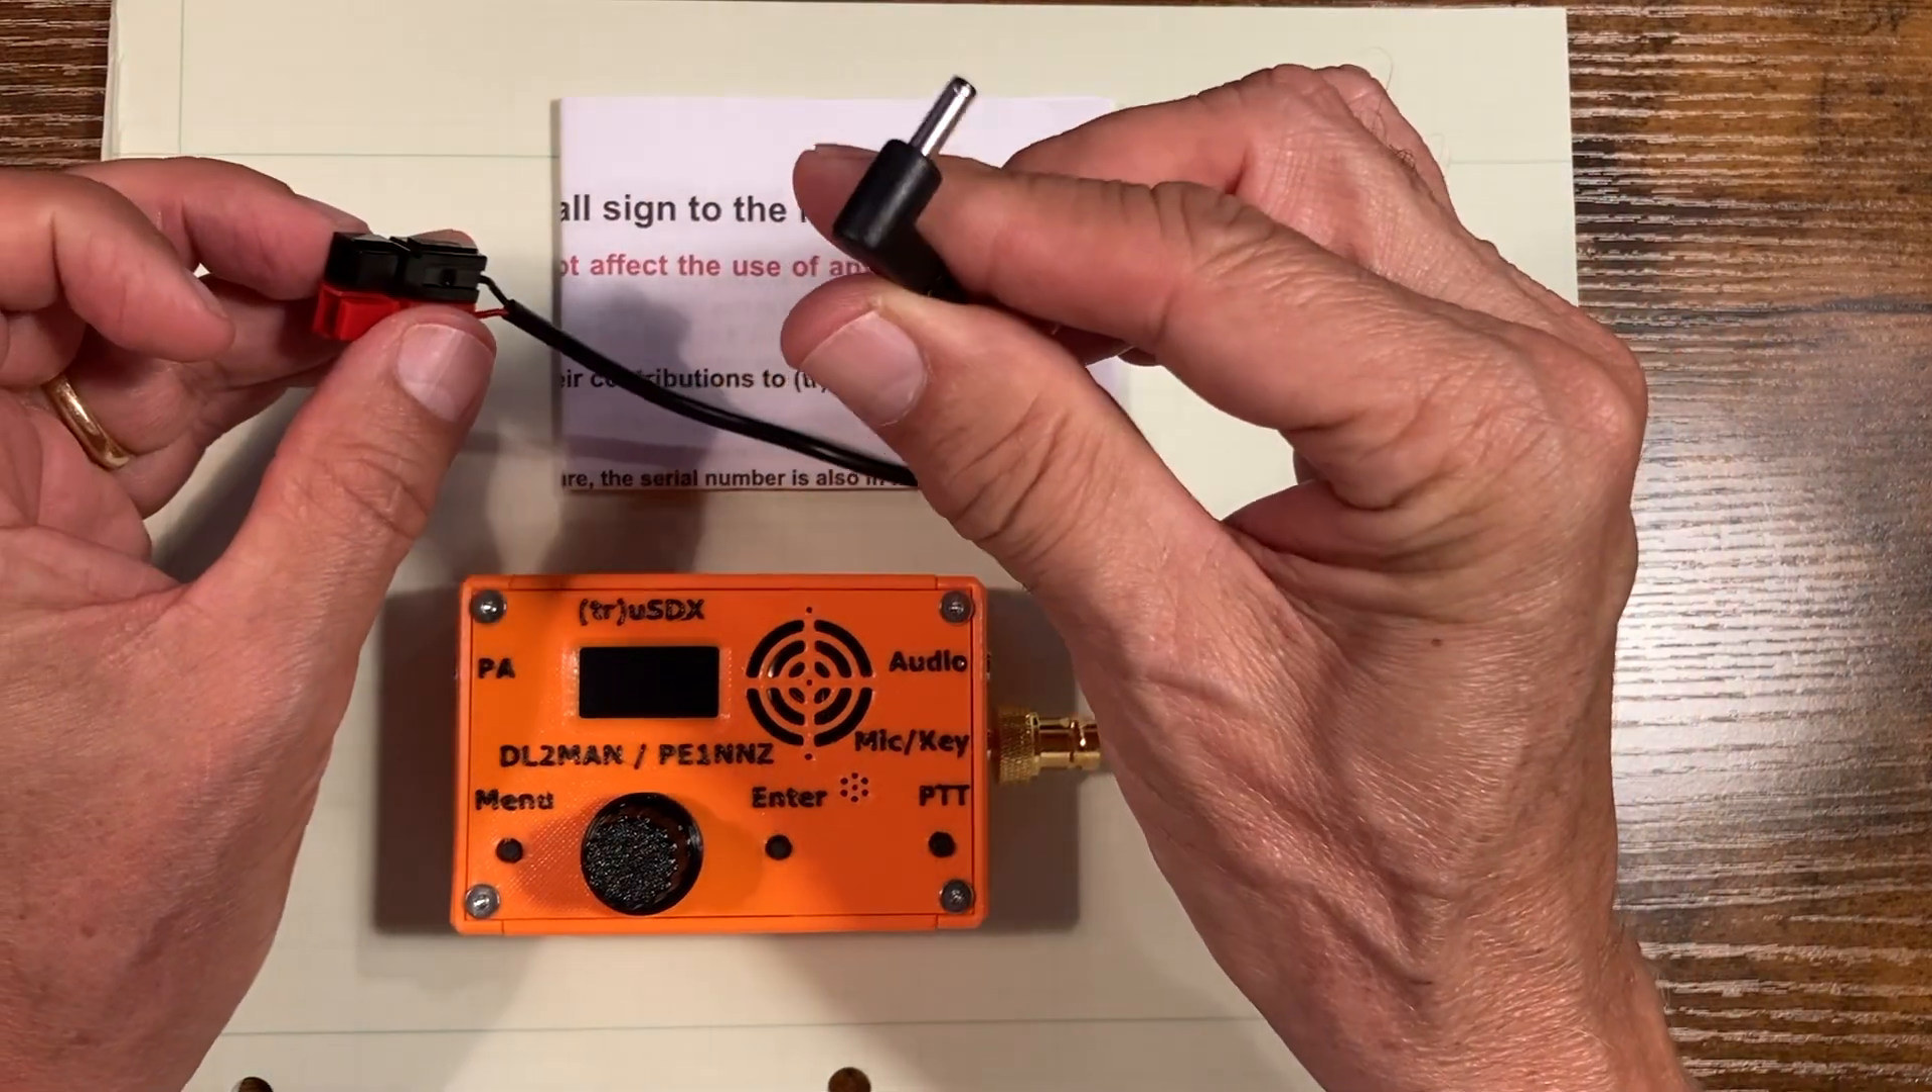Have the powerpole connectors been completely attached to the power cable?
Yes.